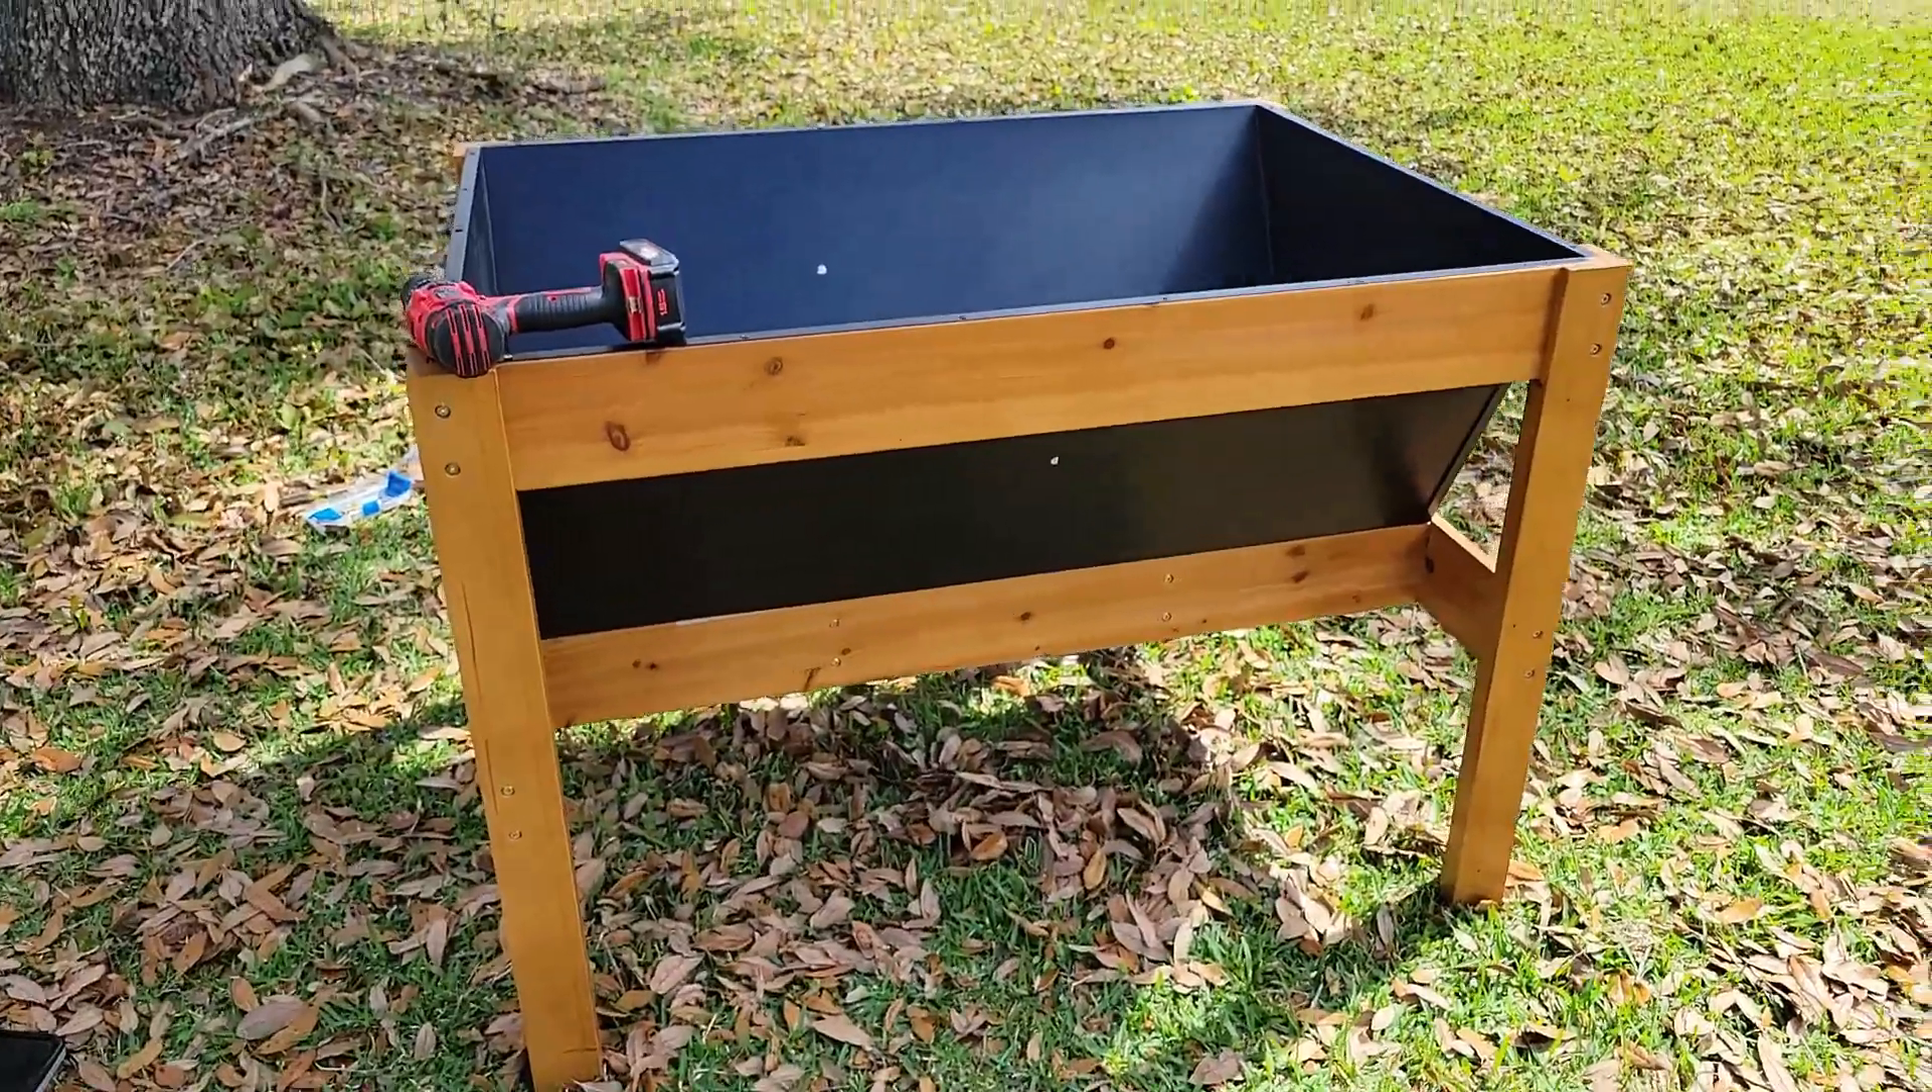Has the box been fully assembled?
Yes.